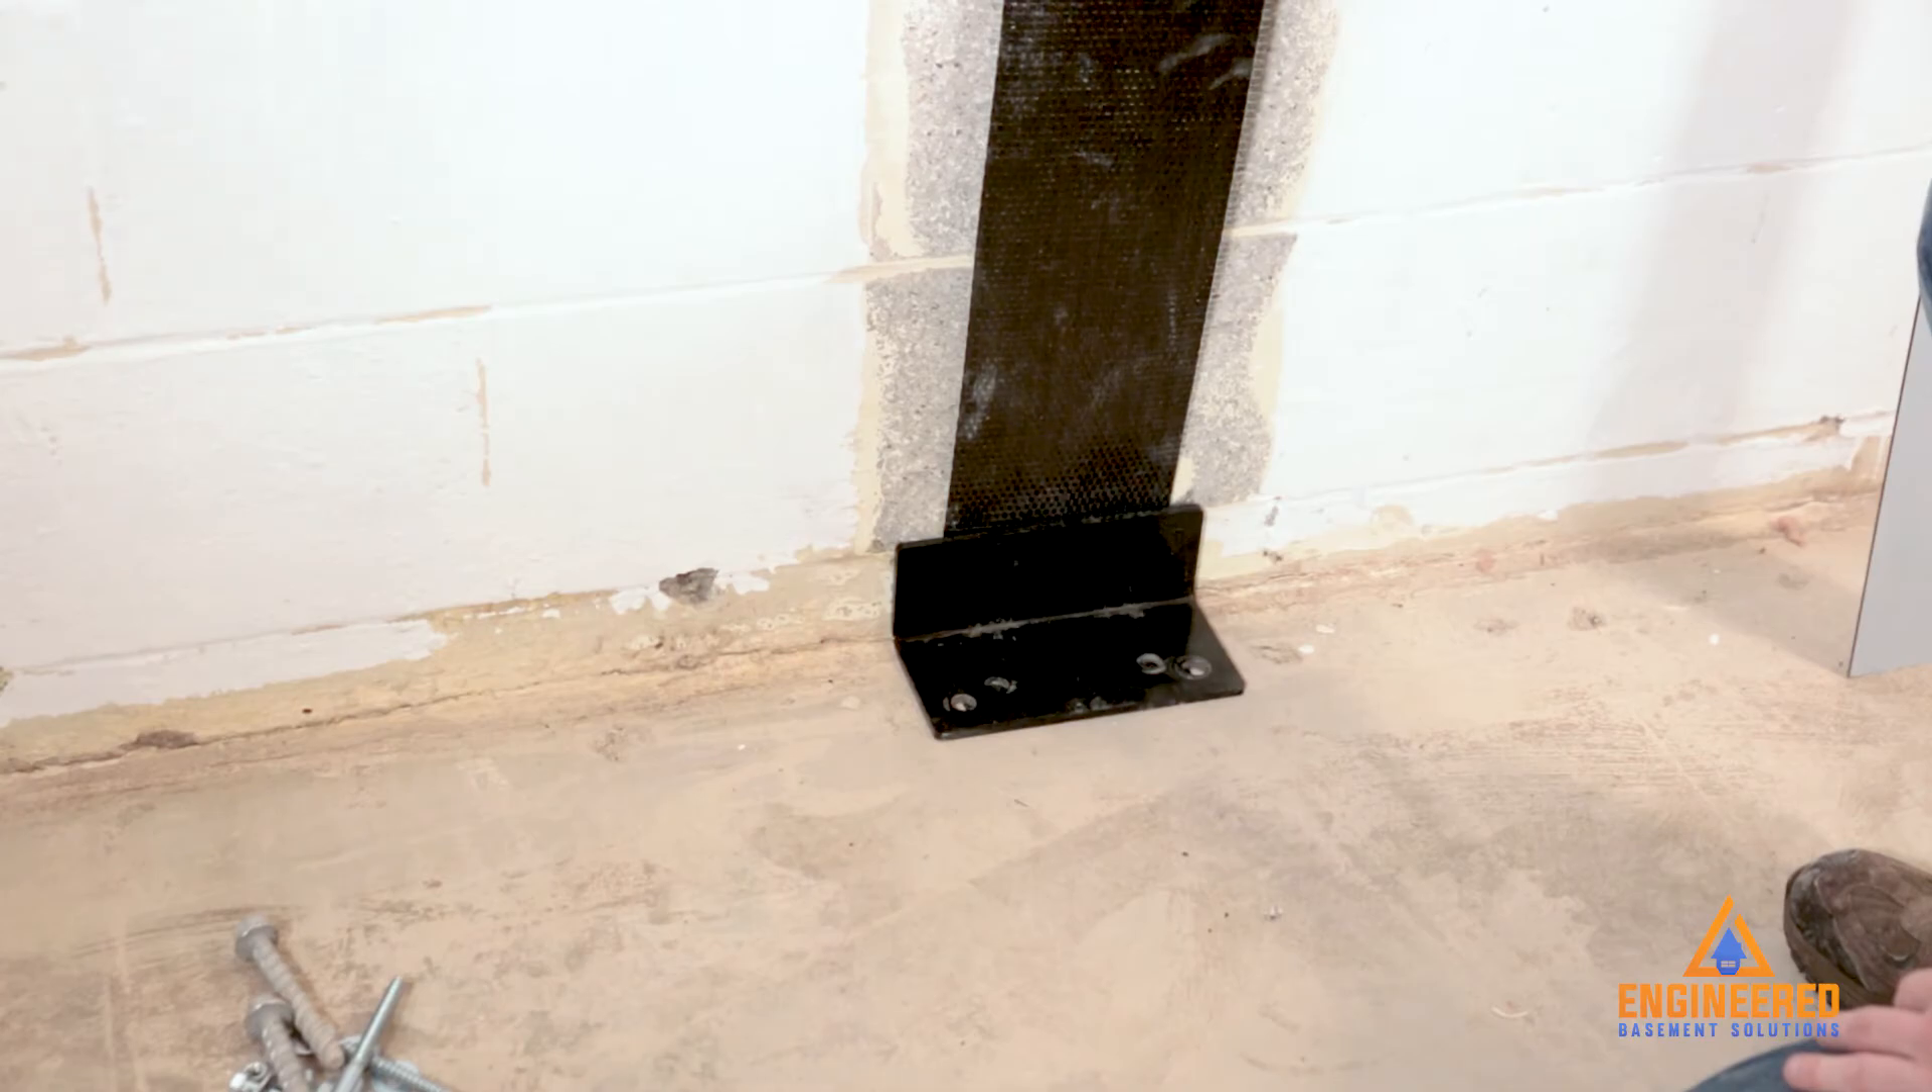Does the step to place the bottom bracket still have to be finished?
No.